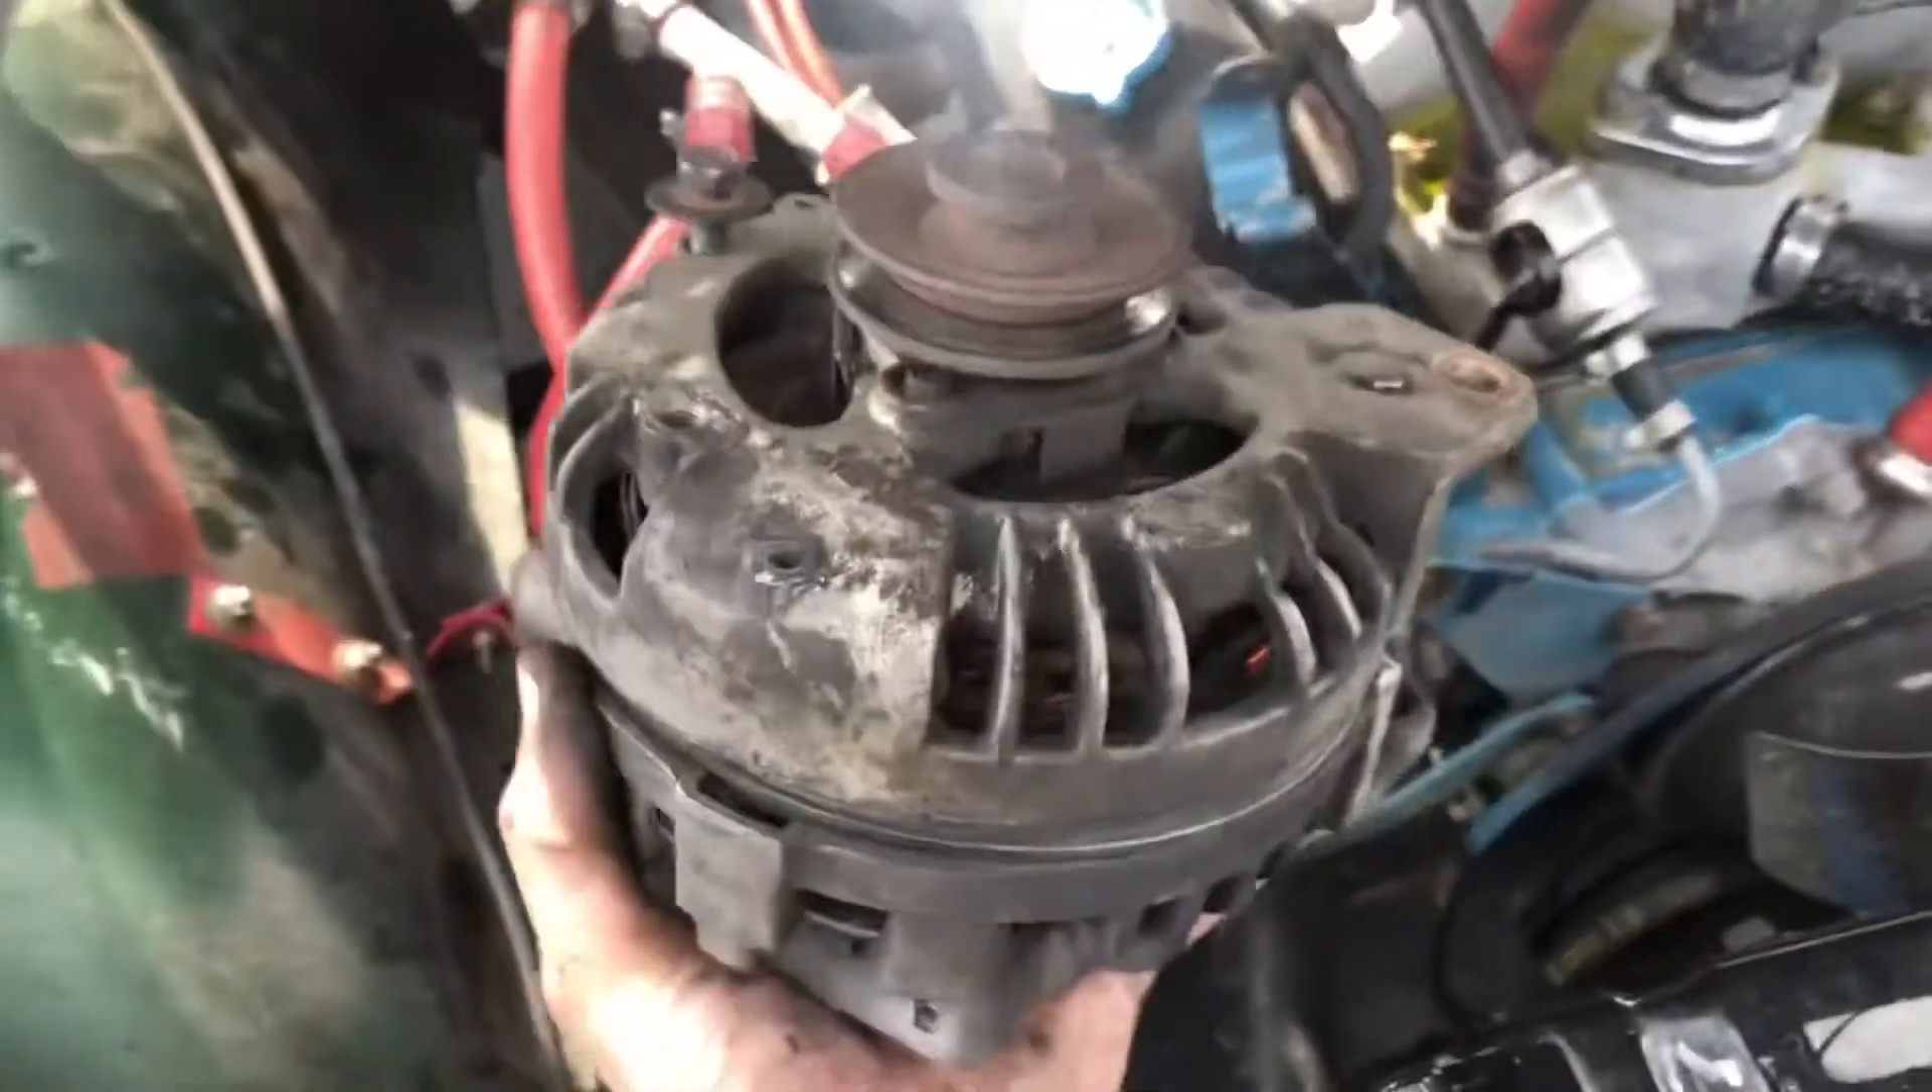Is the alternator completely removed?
Yes.